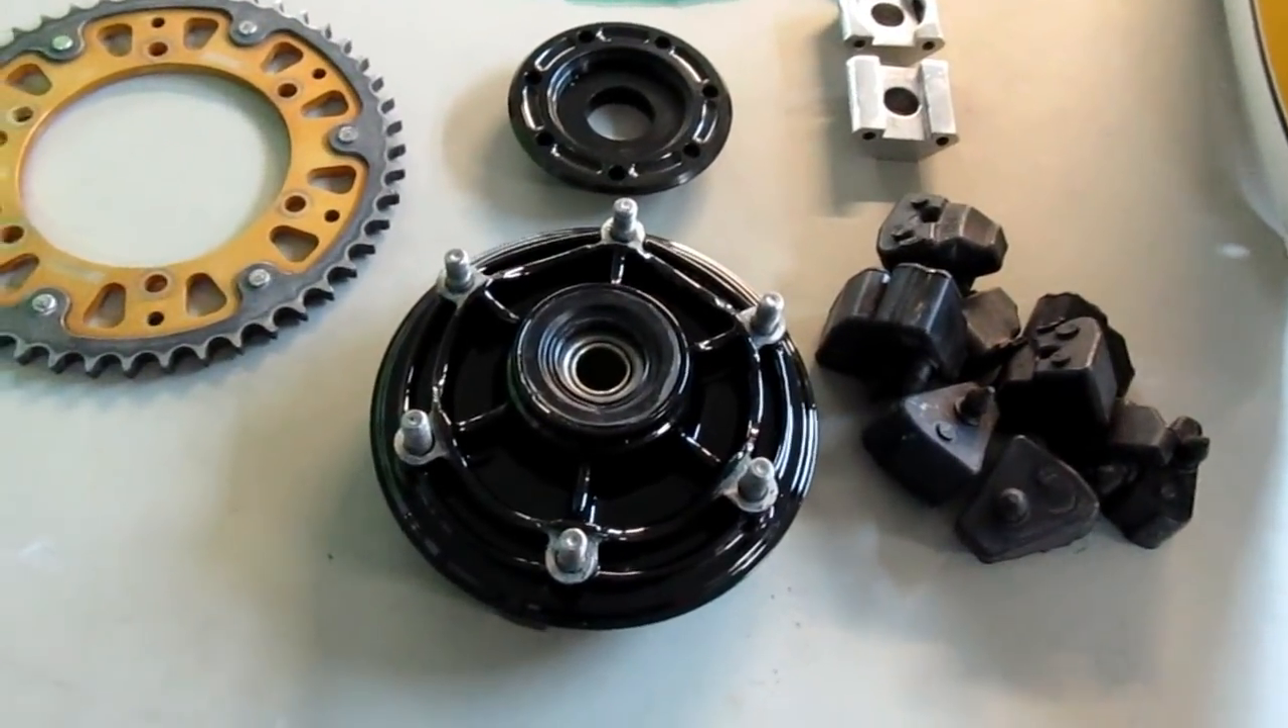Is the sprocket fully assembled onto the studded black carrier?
No.